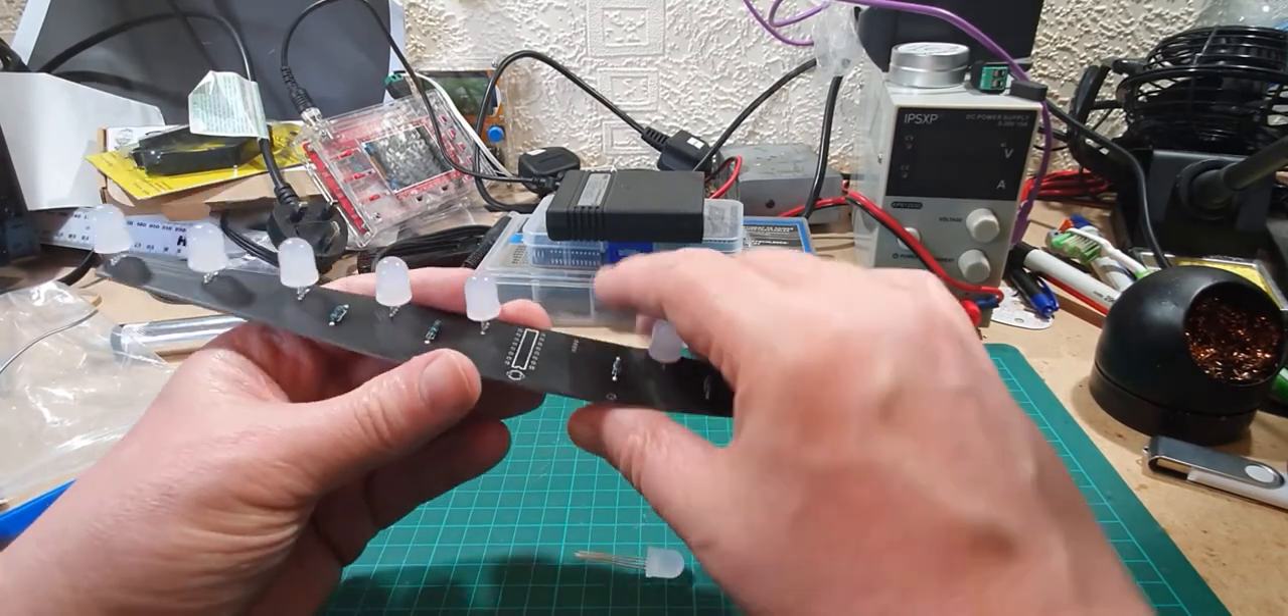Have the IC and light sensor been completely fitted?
No.